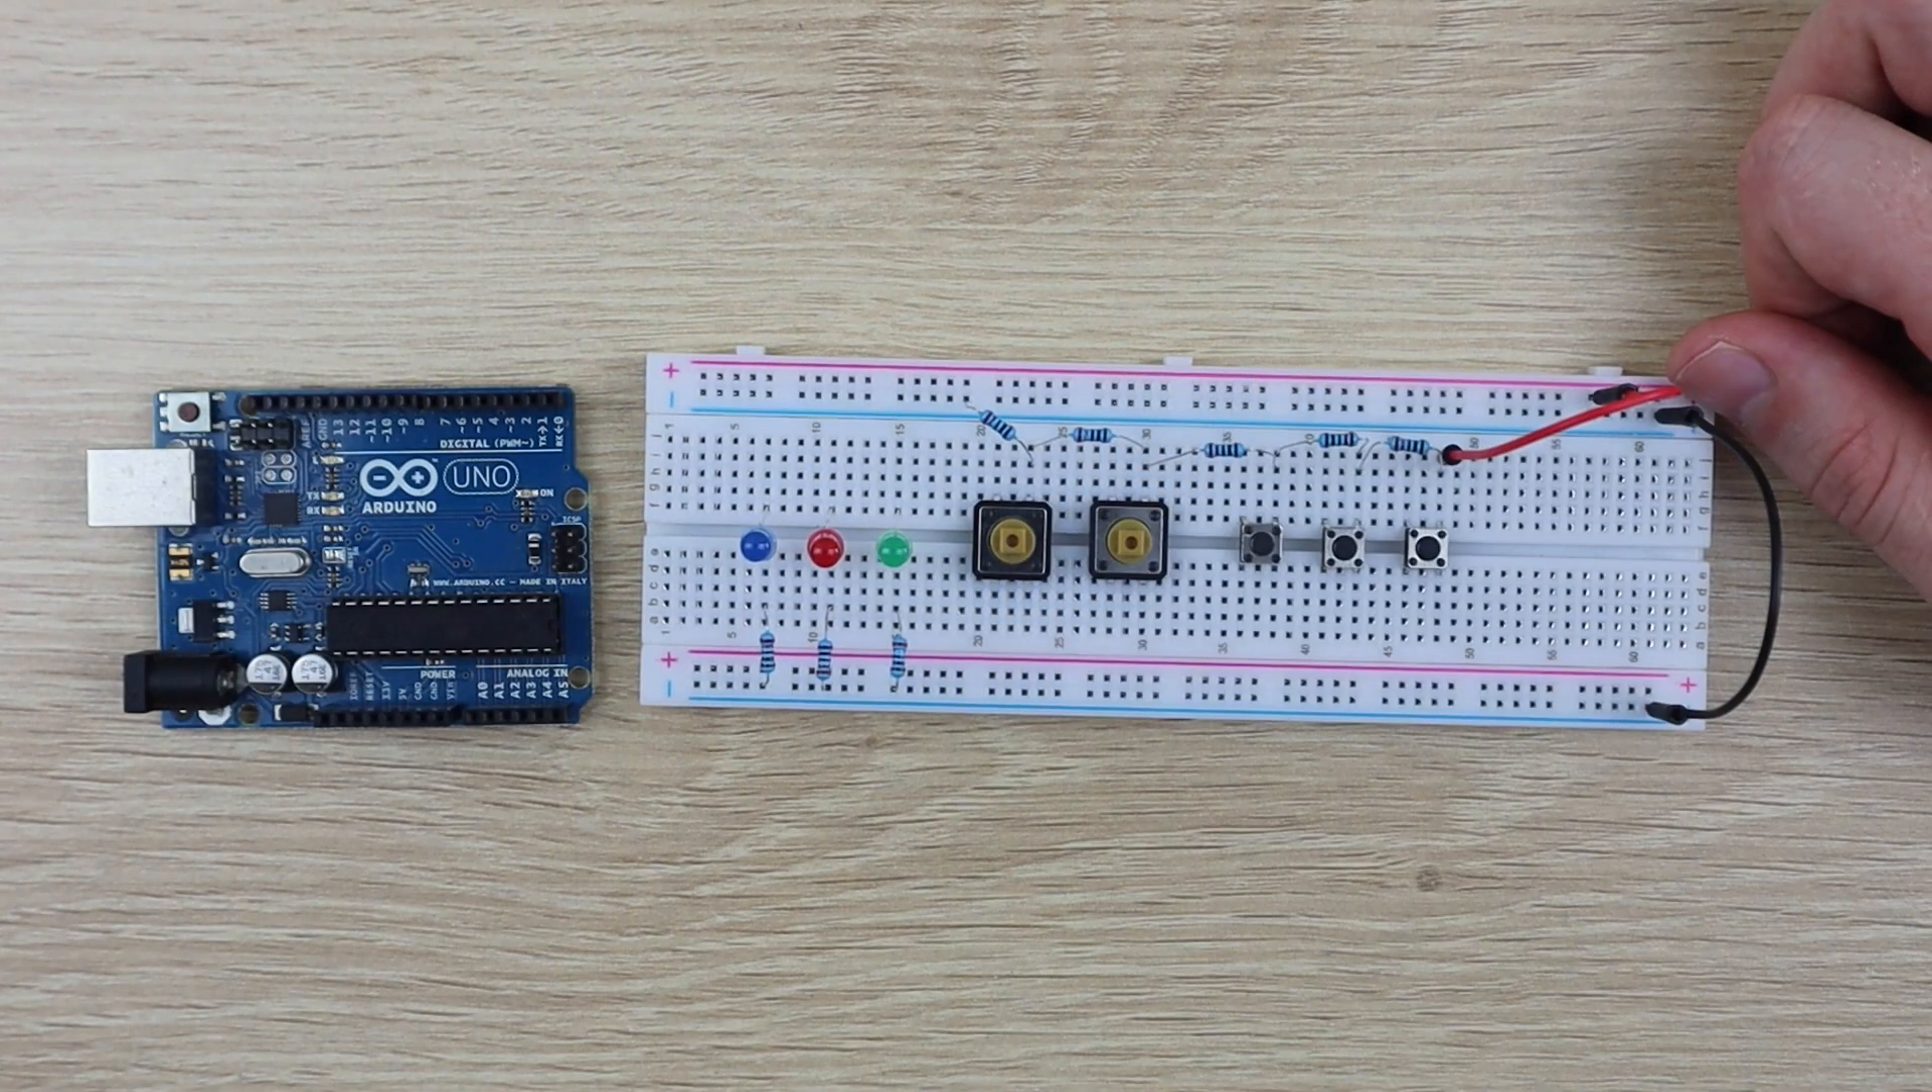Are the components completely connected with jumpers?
No.